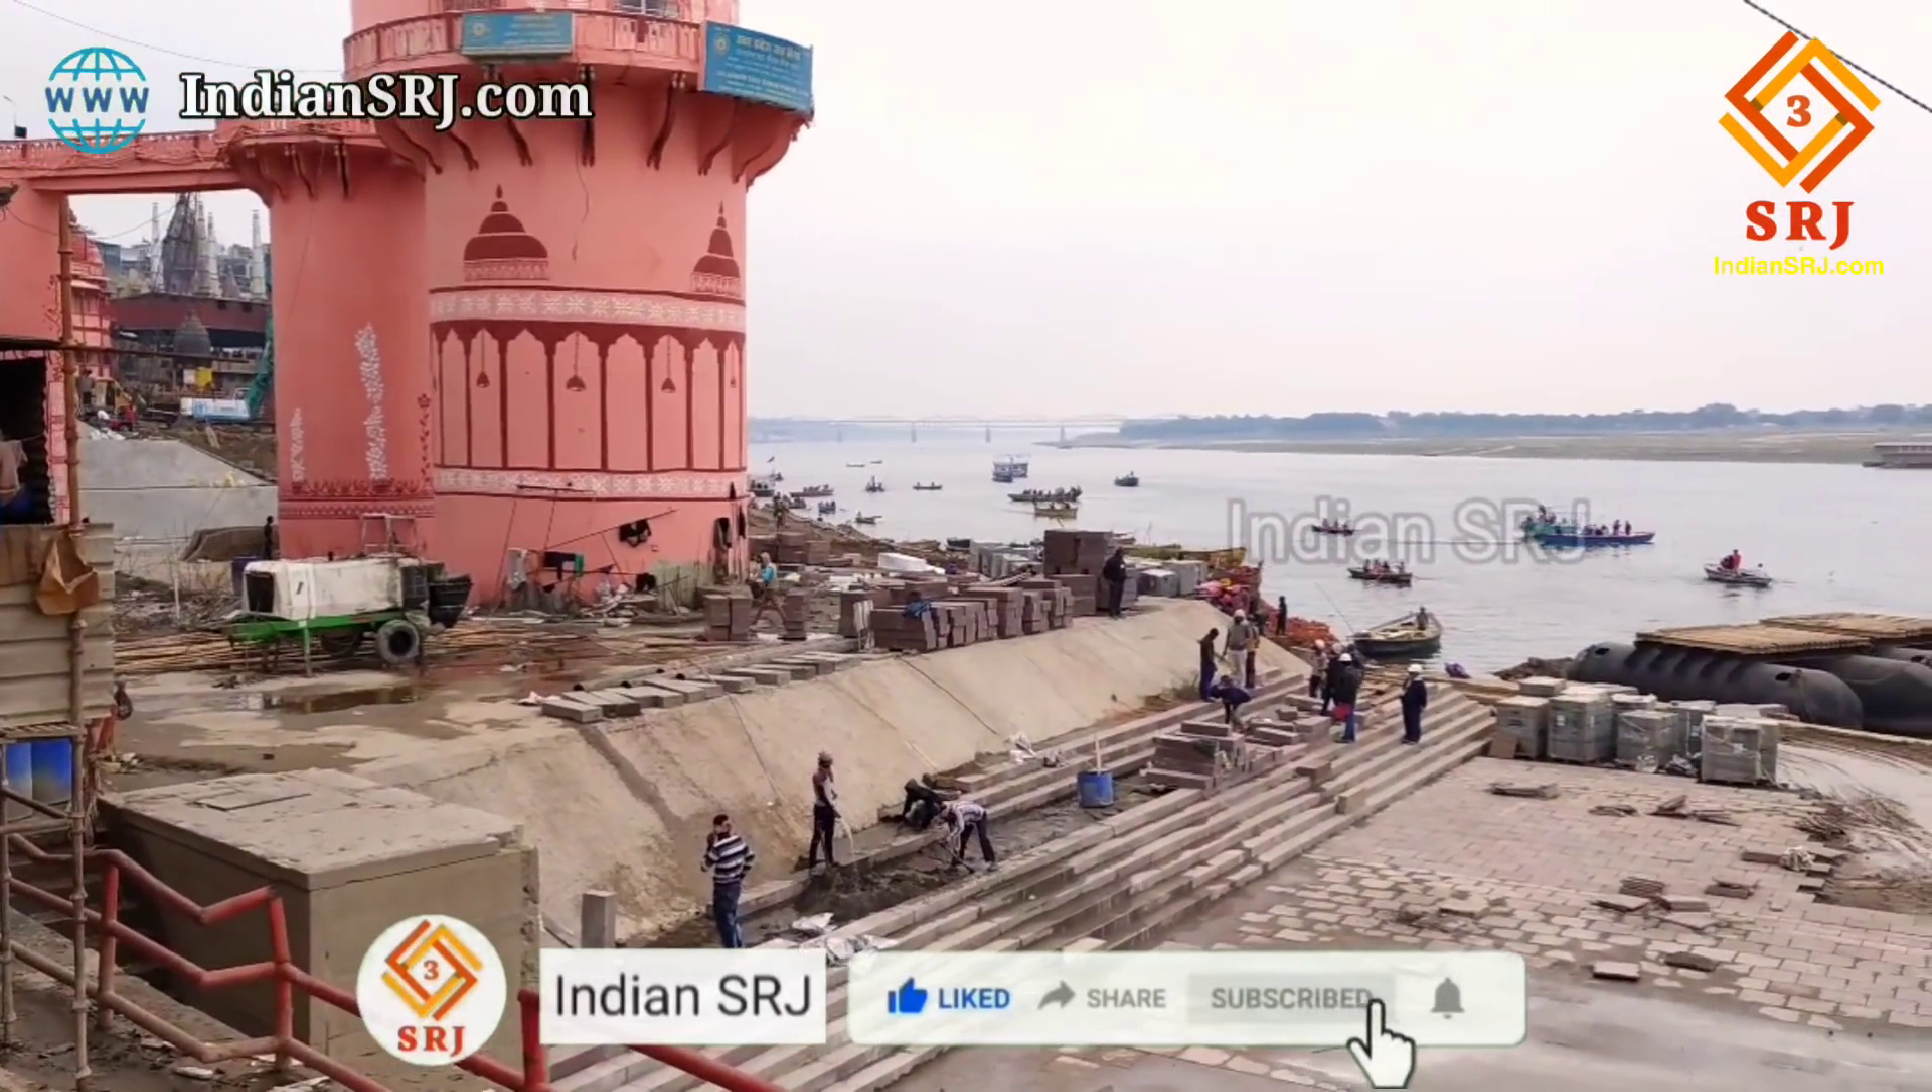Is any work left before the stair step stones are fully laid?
Yes.